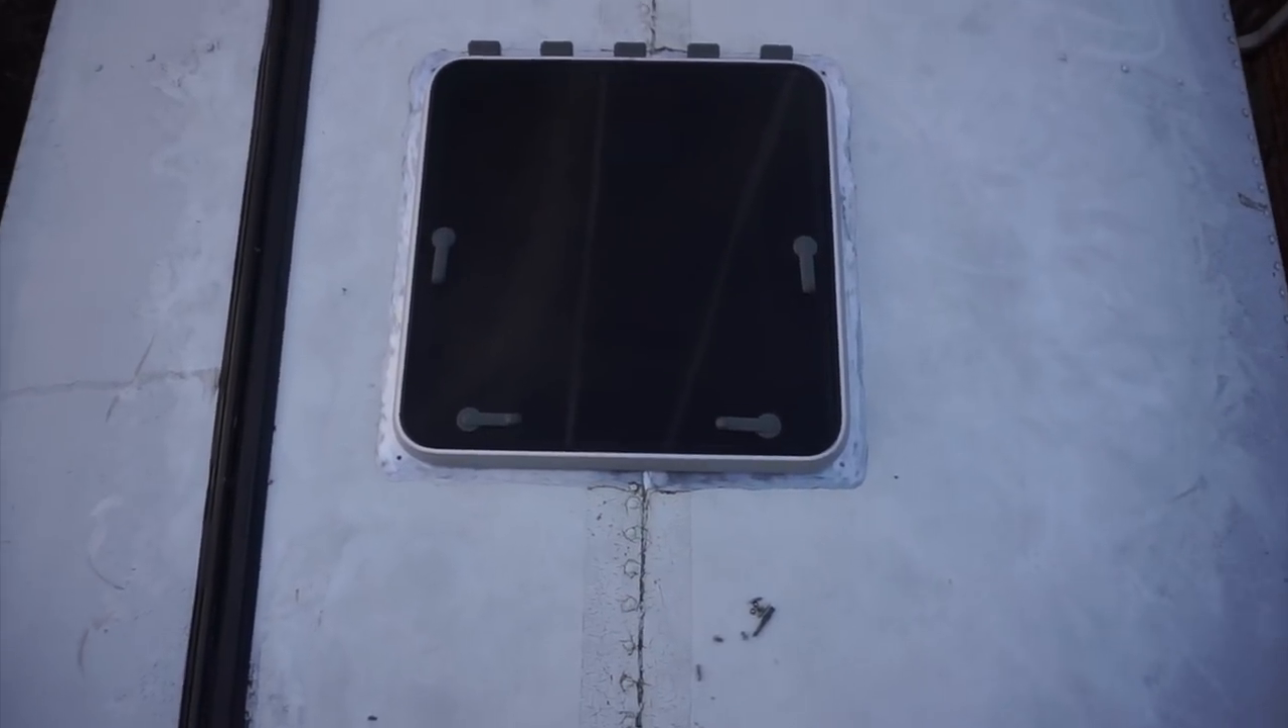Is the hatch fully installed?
Yes.